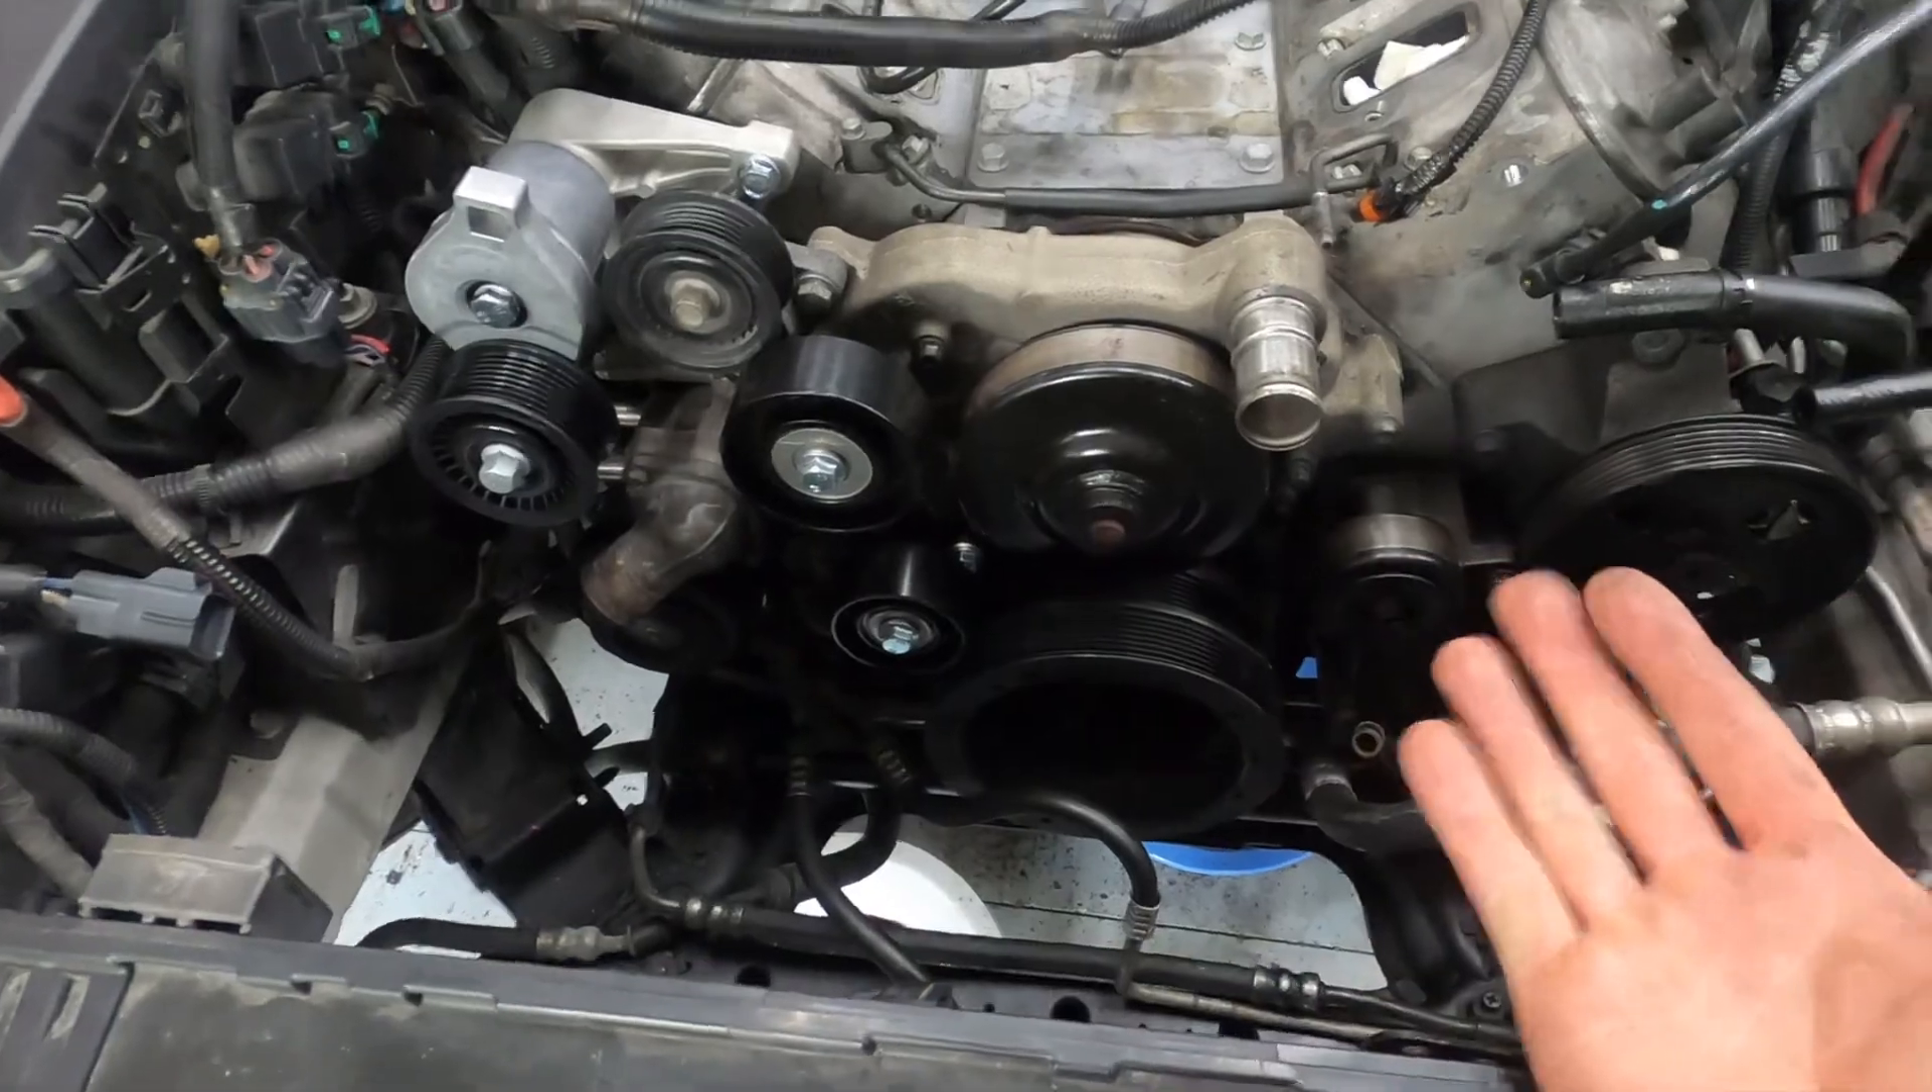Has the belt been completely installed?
No.